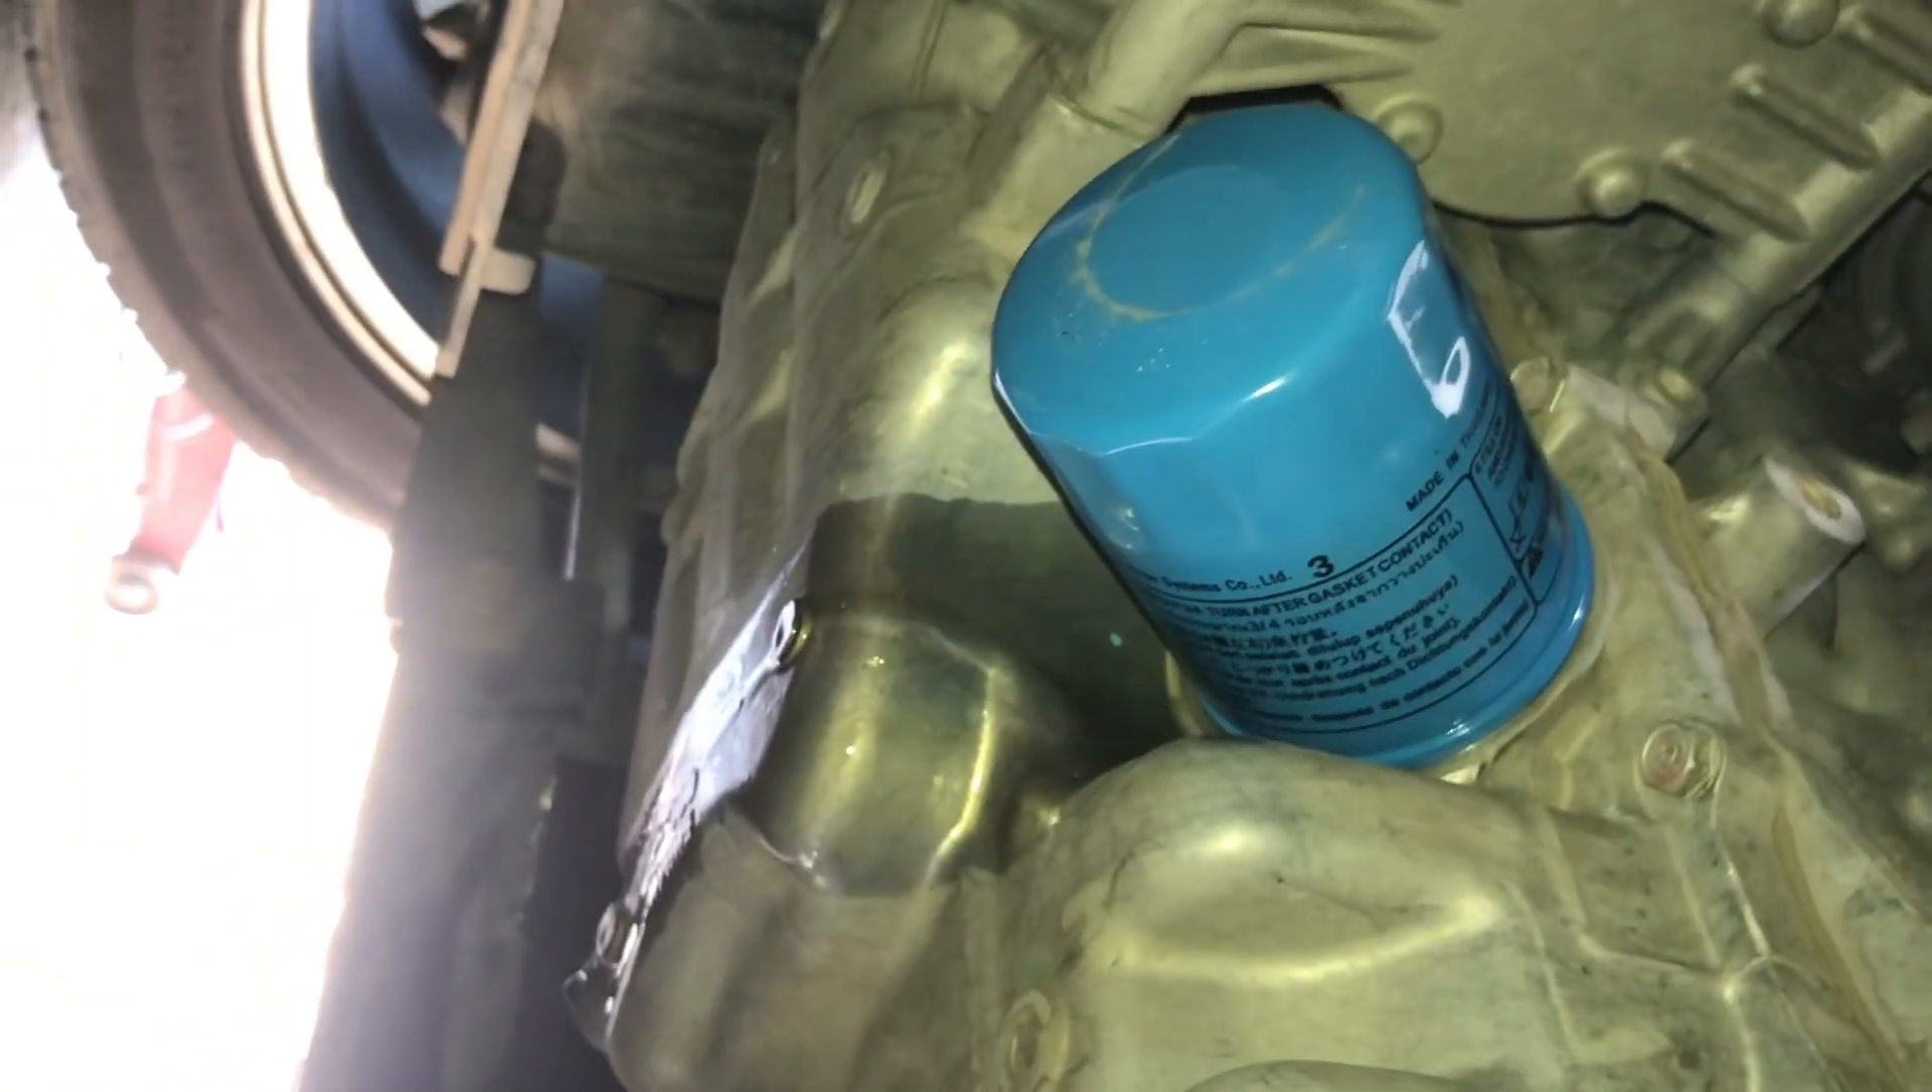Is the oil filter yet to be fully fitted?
No.